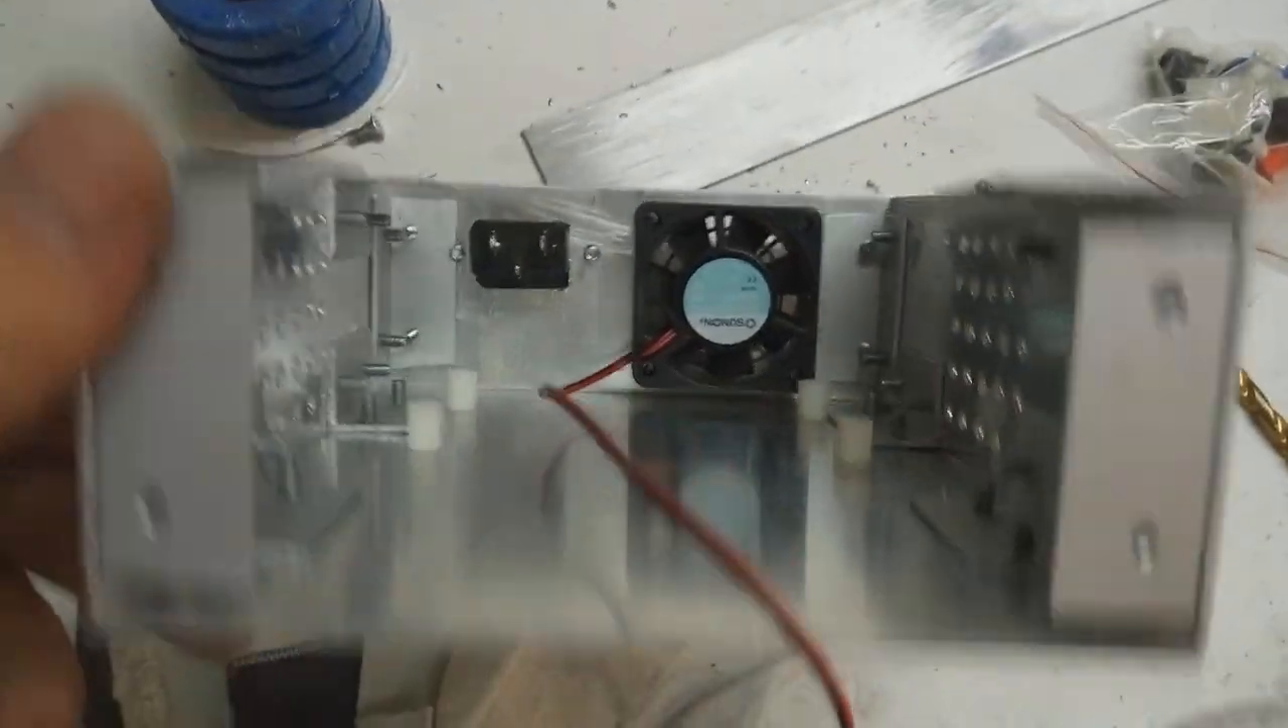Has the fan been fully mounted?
Yes.